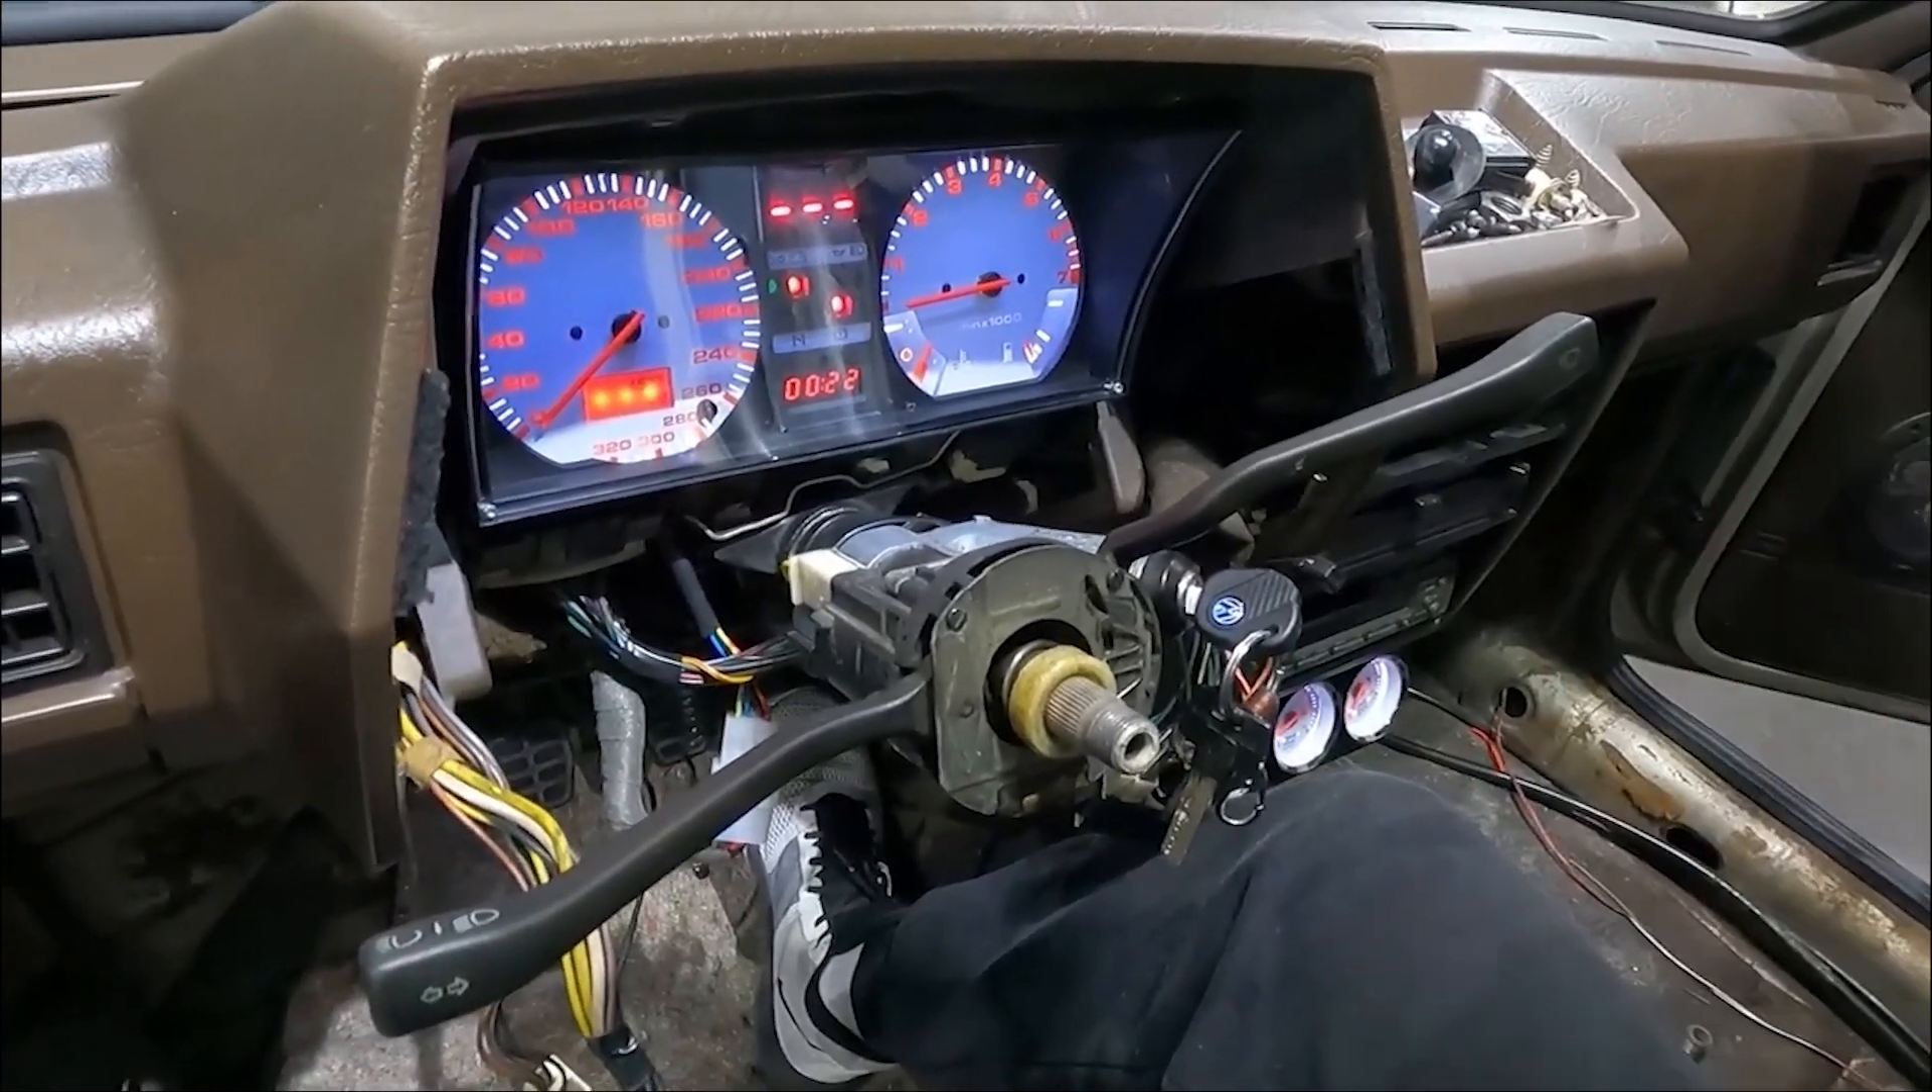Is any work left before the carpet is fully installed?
Yes.